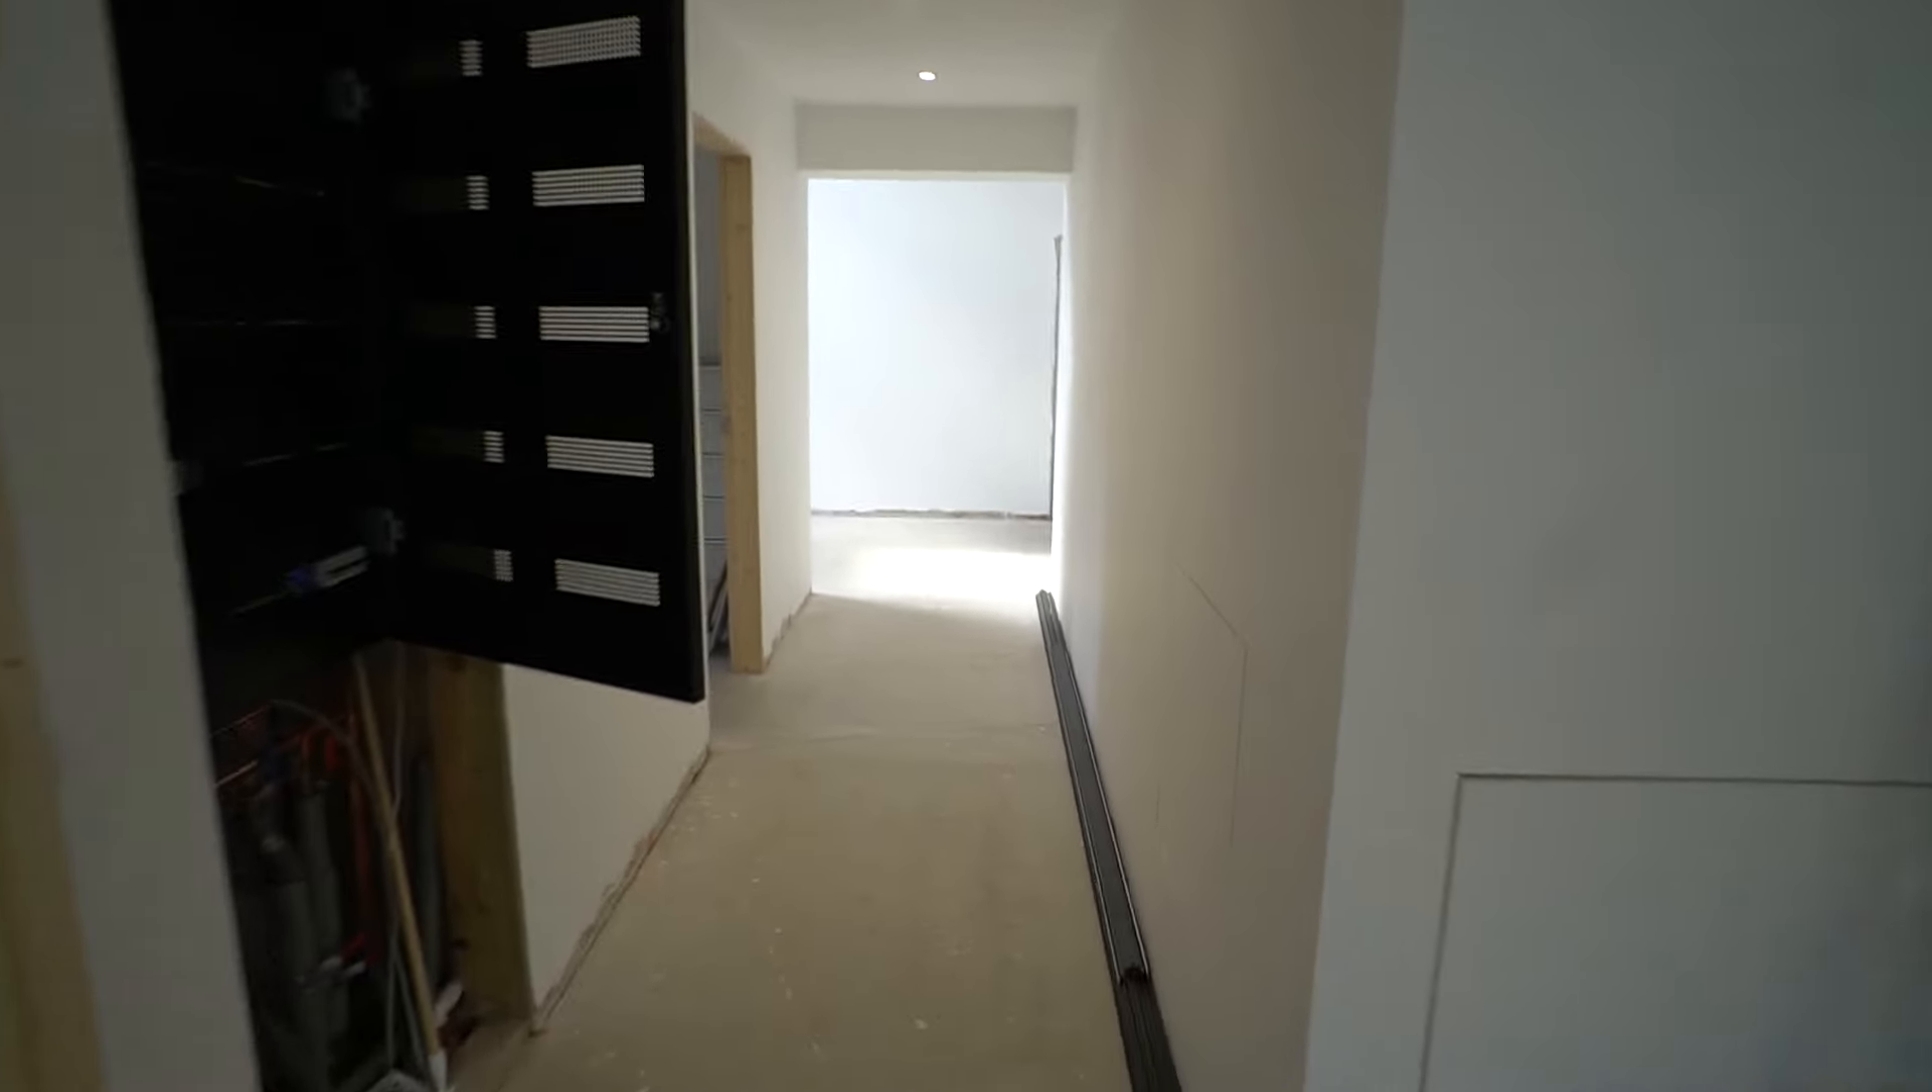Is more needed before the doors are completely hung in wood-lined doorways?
Yes.